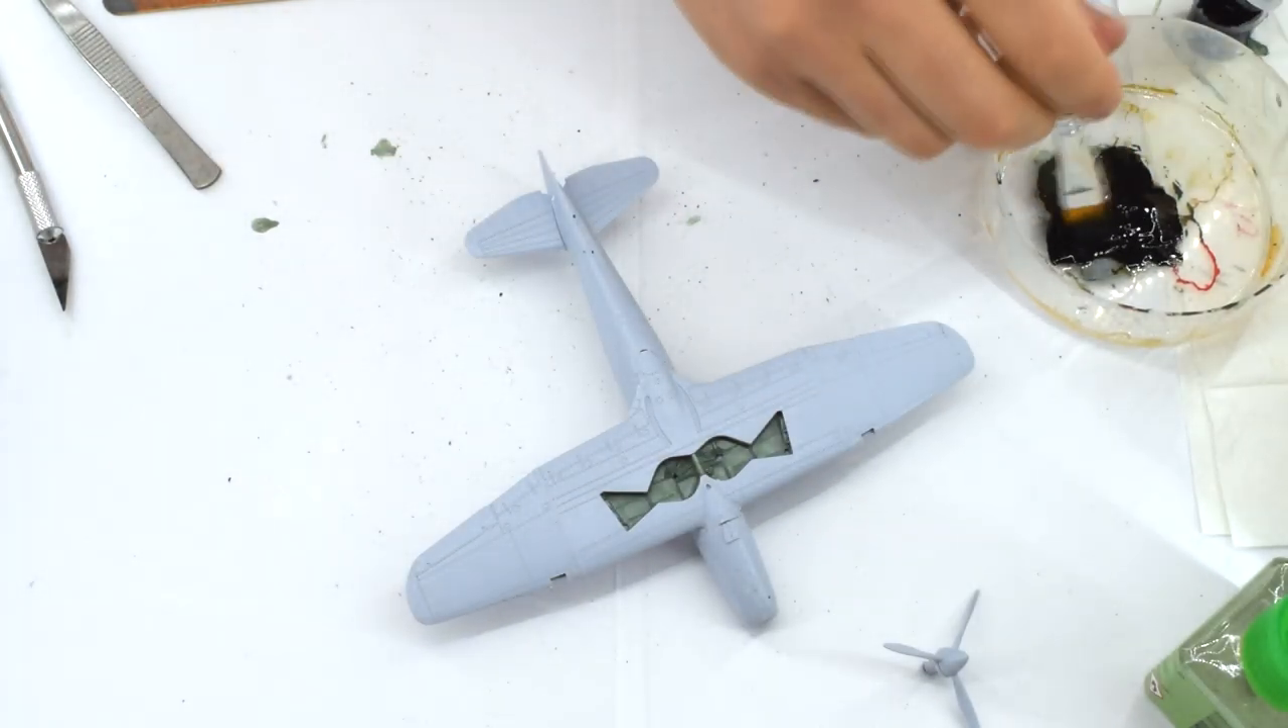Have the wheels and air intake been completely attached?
No.